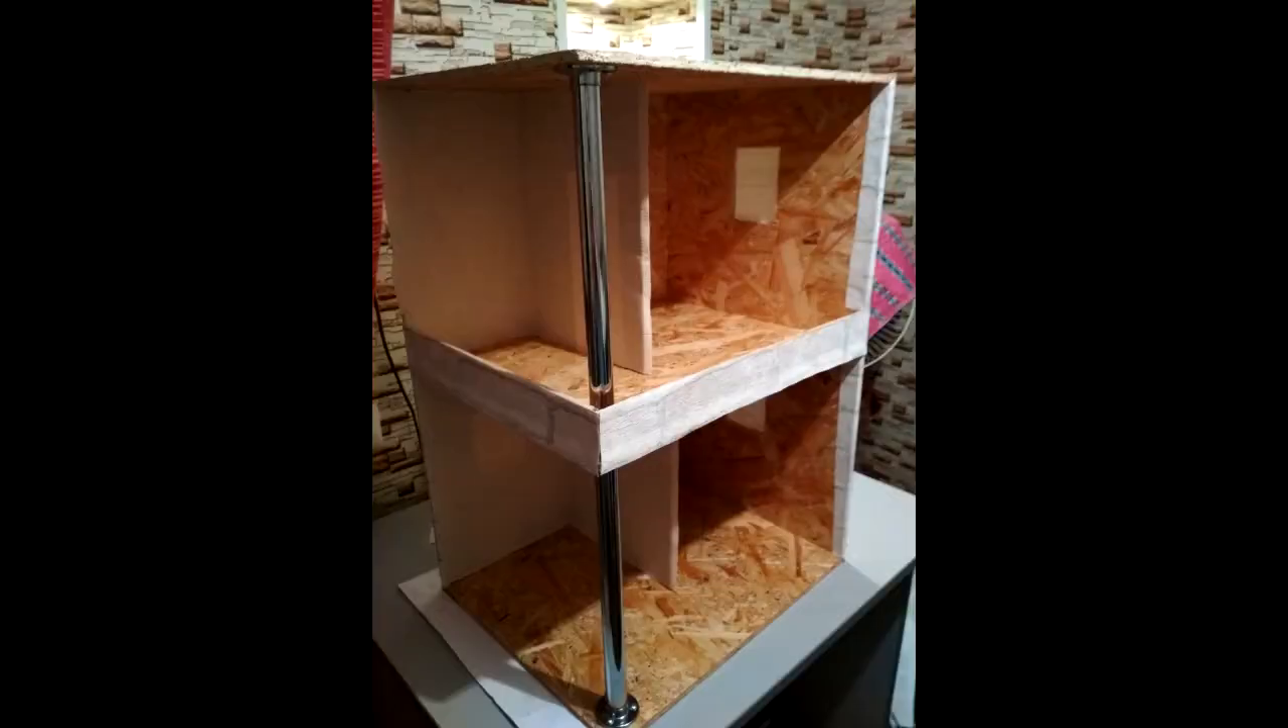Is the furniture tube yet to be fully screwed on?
No.